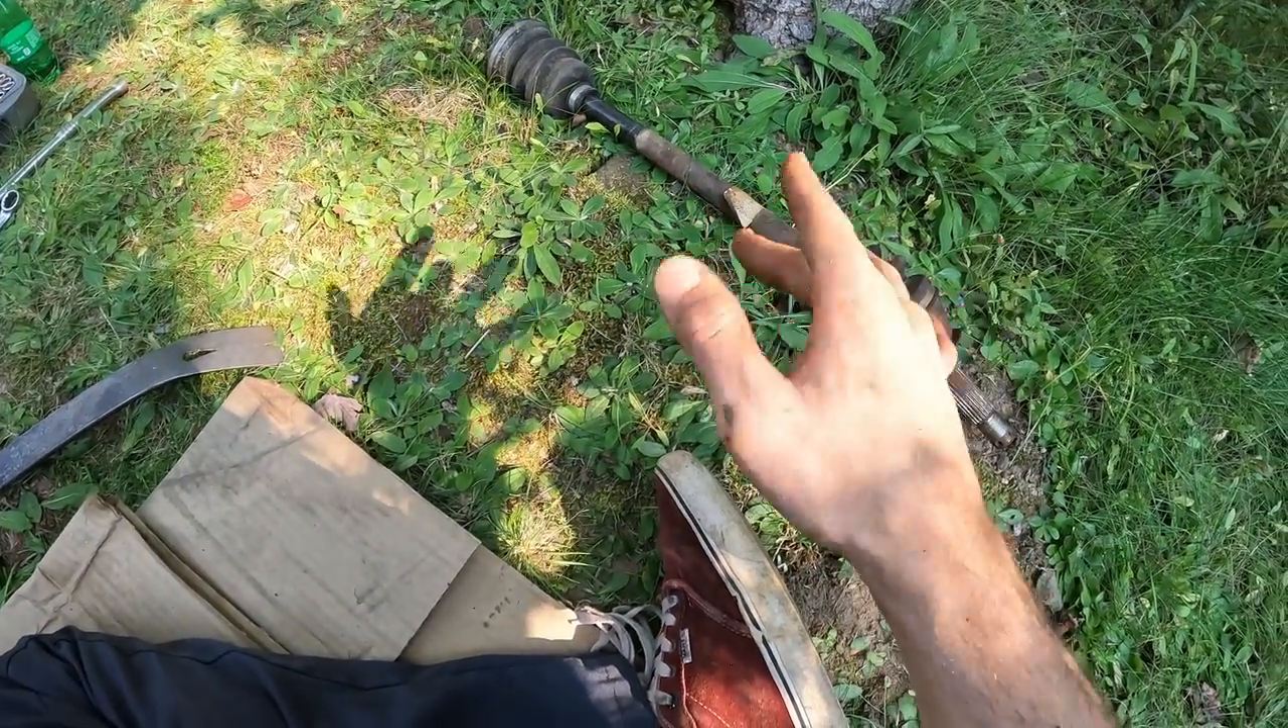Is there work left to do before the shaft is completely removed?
No.